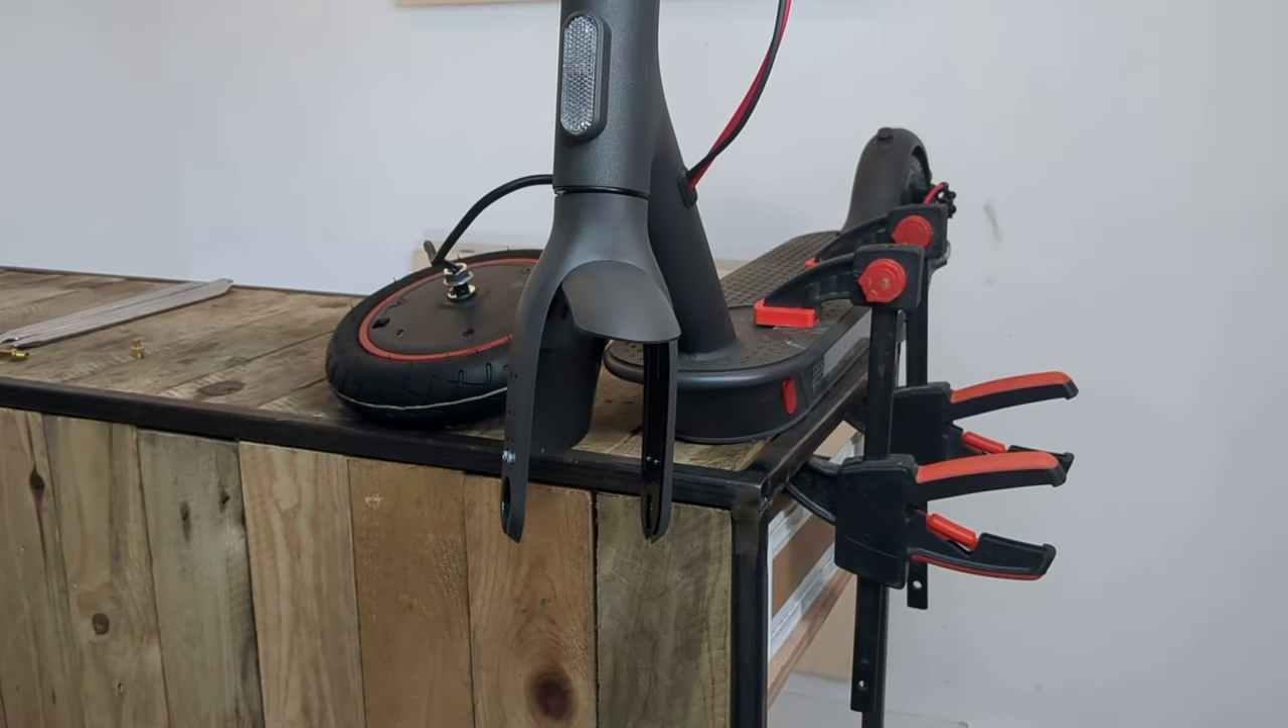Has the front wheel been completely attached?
No.